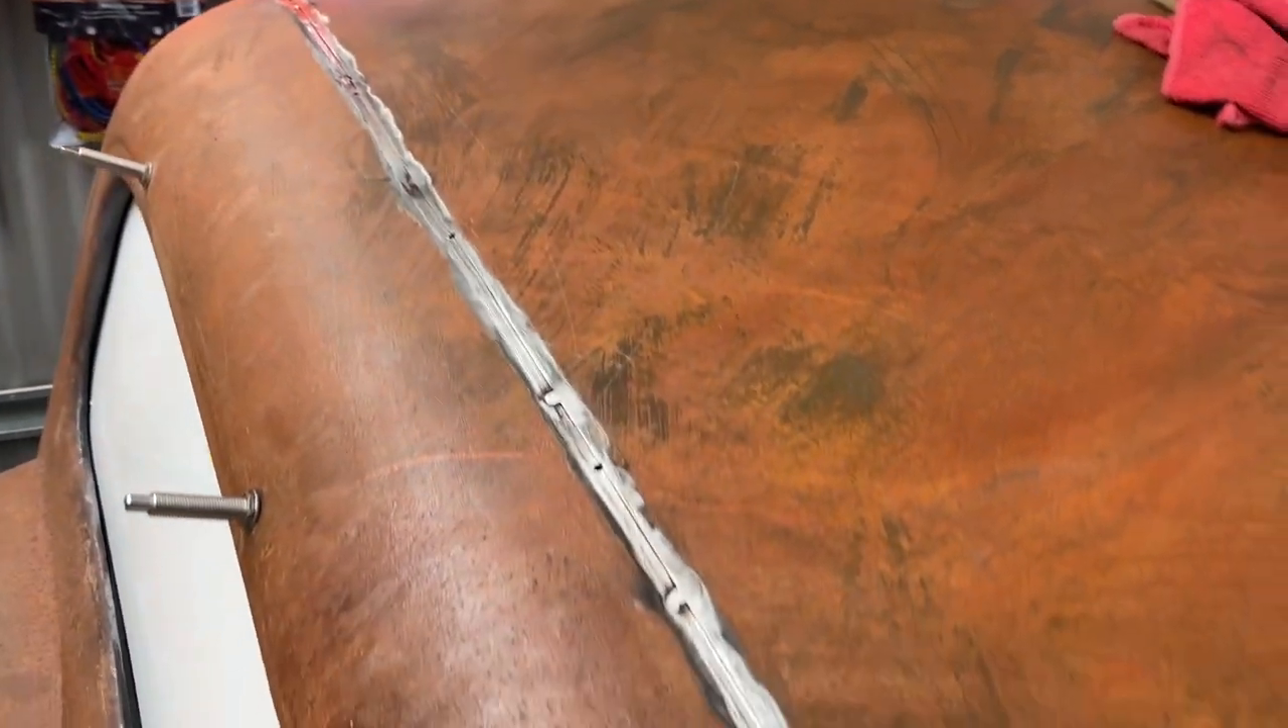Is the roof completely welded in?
No.